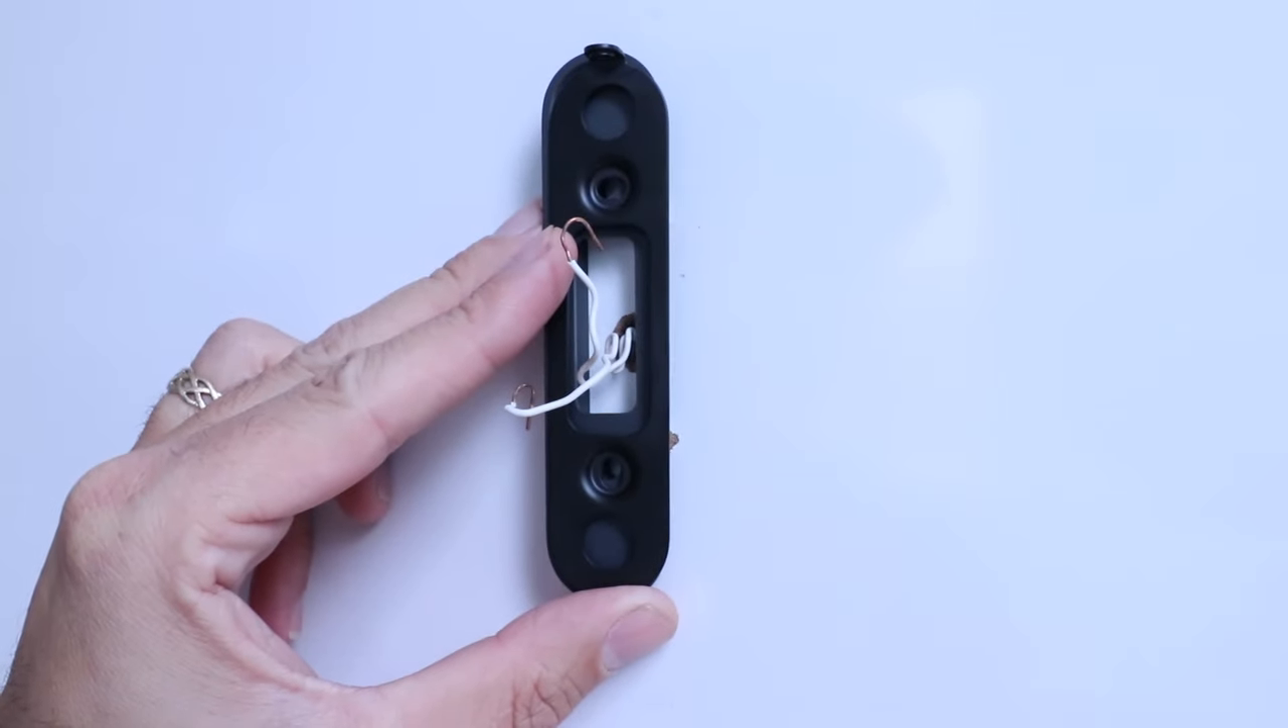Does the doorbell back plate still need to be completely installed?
Yes.